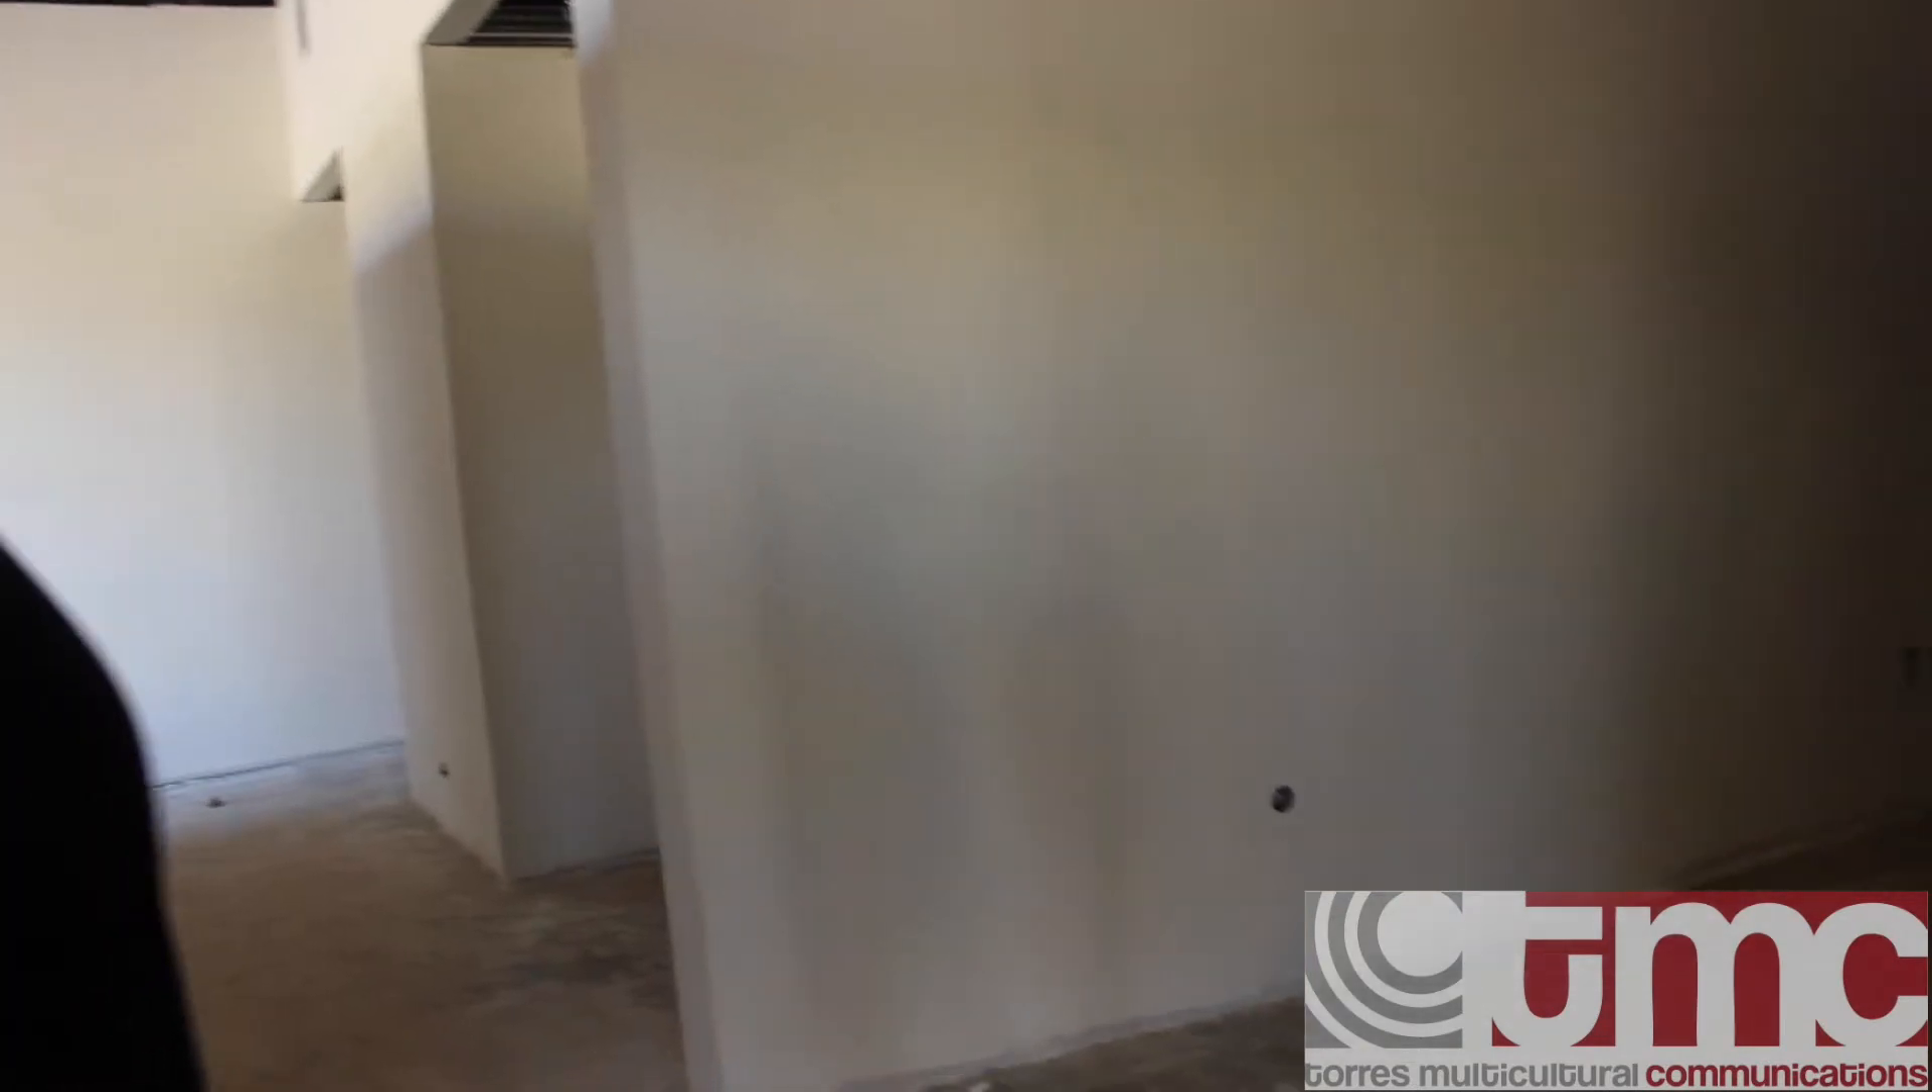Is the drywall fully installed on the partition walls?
Yes.